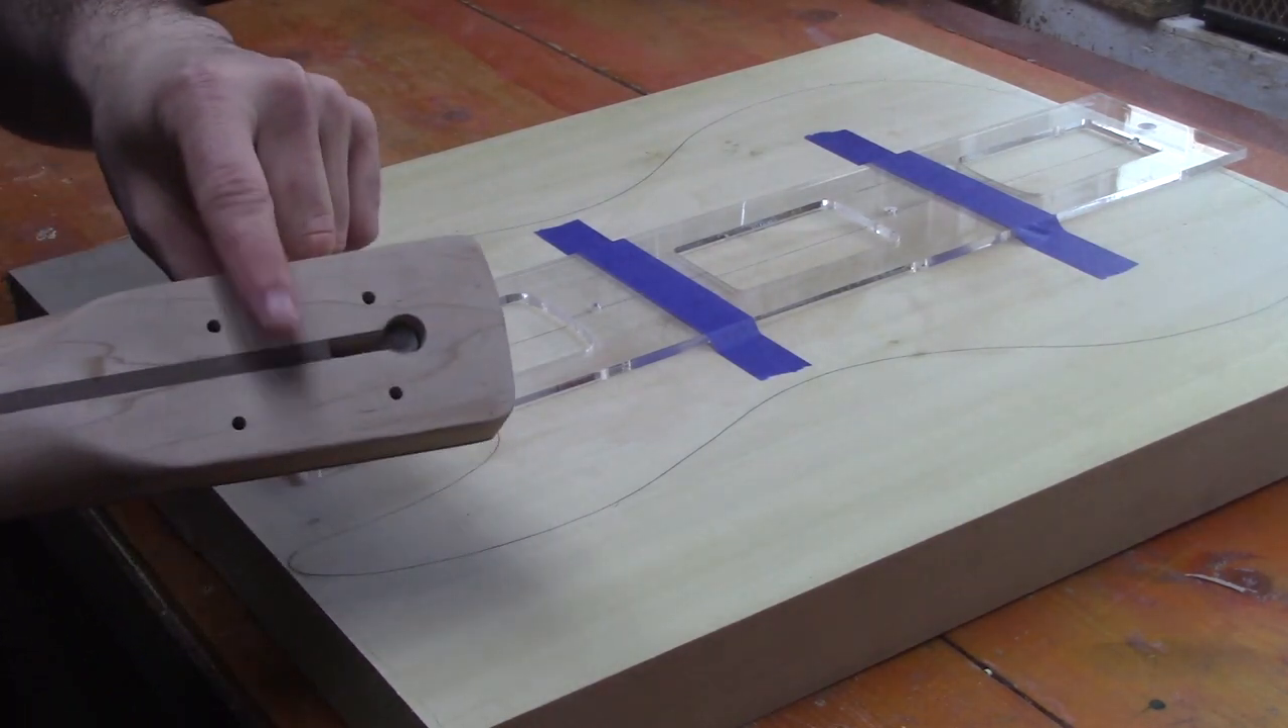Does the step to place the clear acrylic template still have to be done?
No.